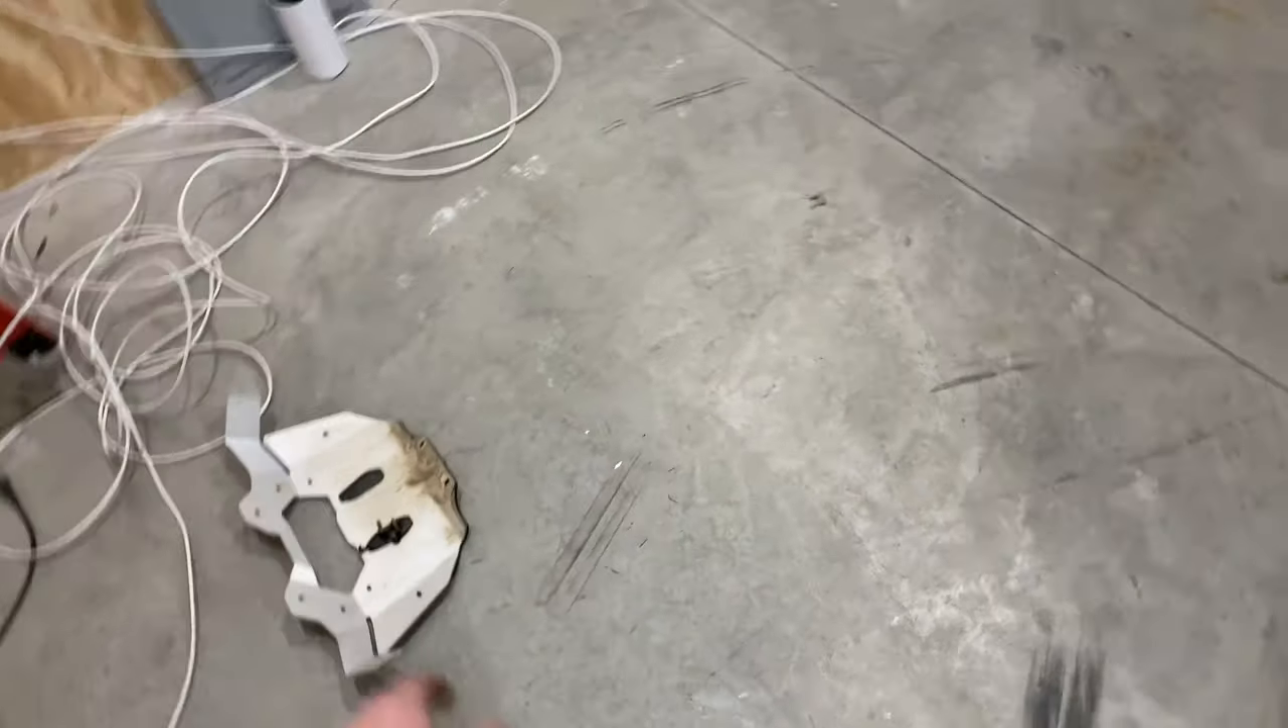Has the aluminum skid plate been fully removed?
Yes.